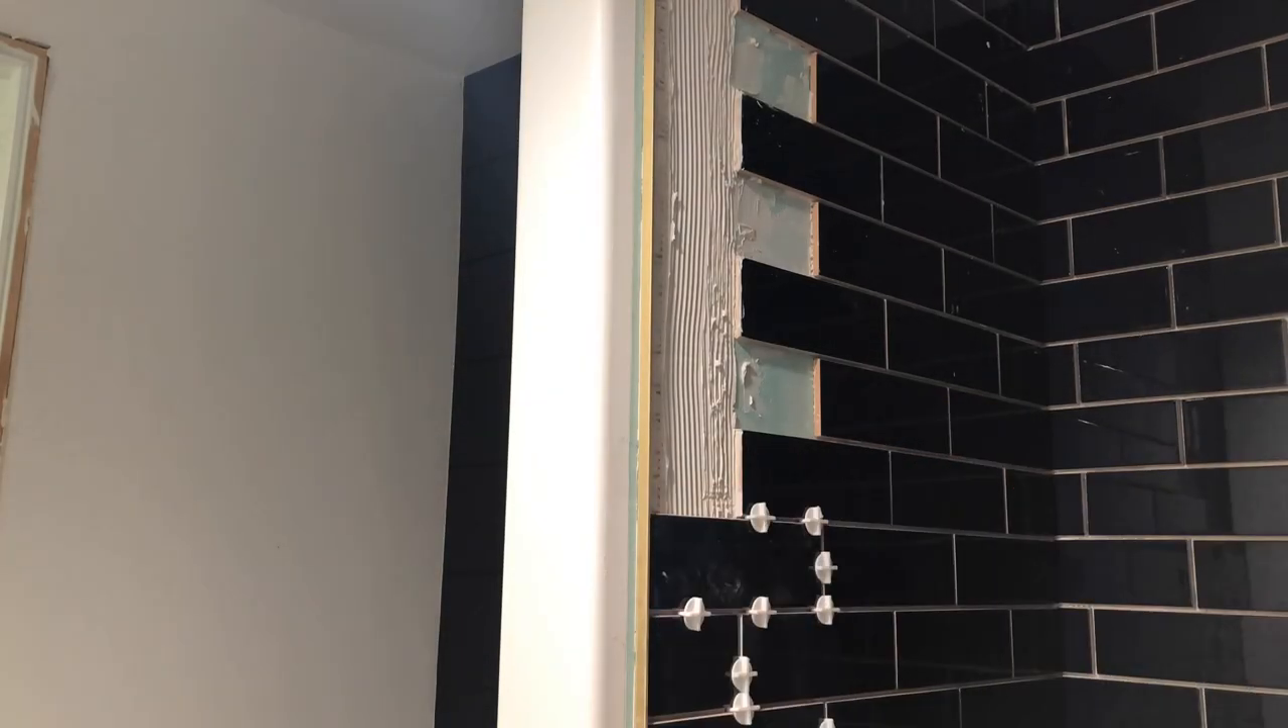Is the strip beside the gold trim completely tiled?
No.